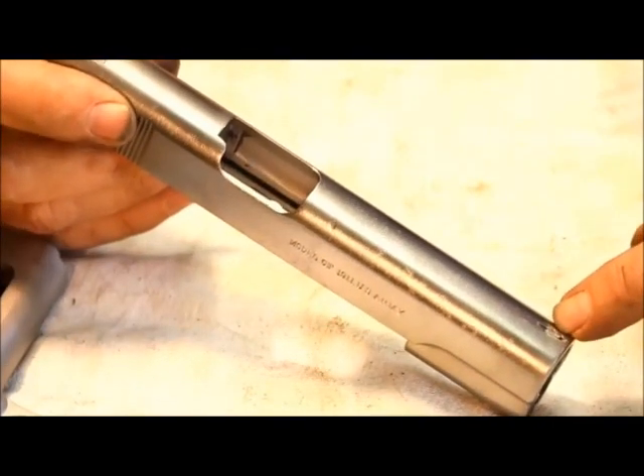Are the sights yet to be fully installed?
Yes.